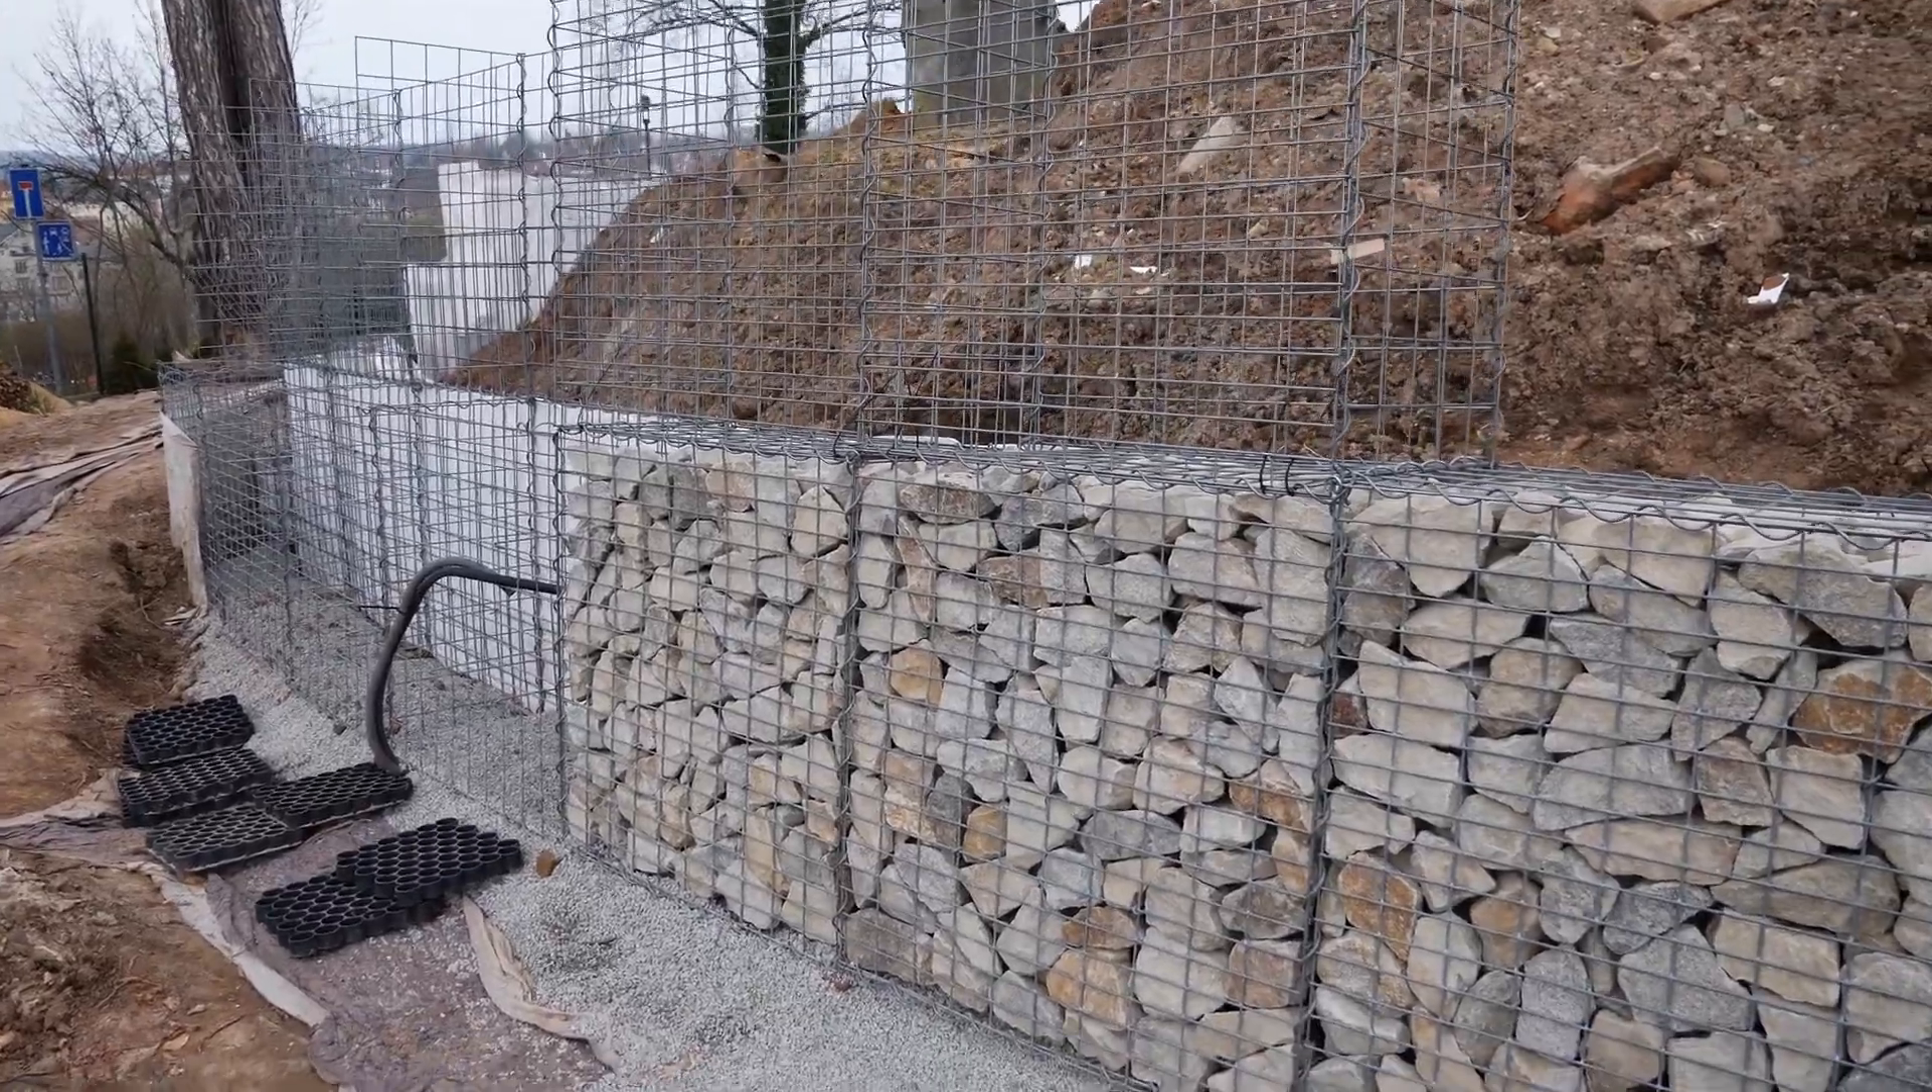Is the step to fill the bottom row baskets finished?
No.